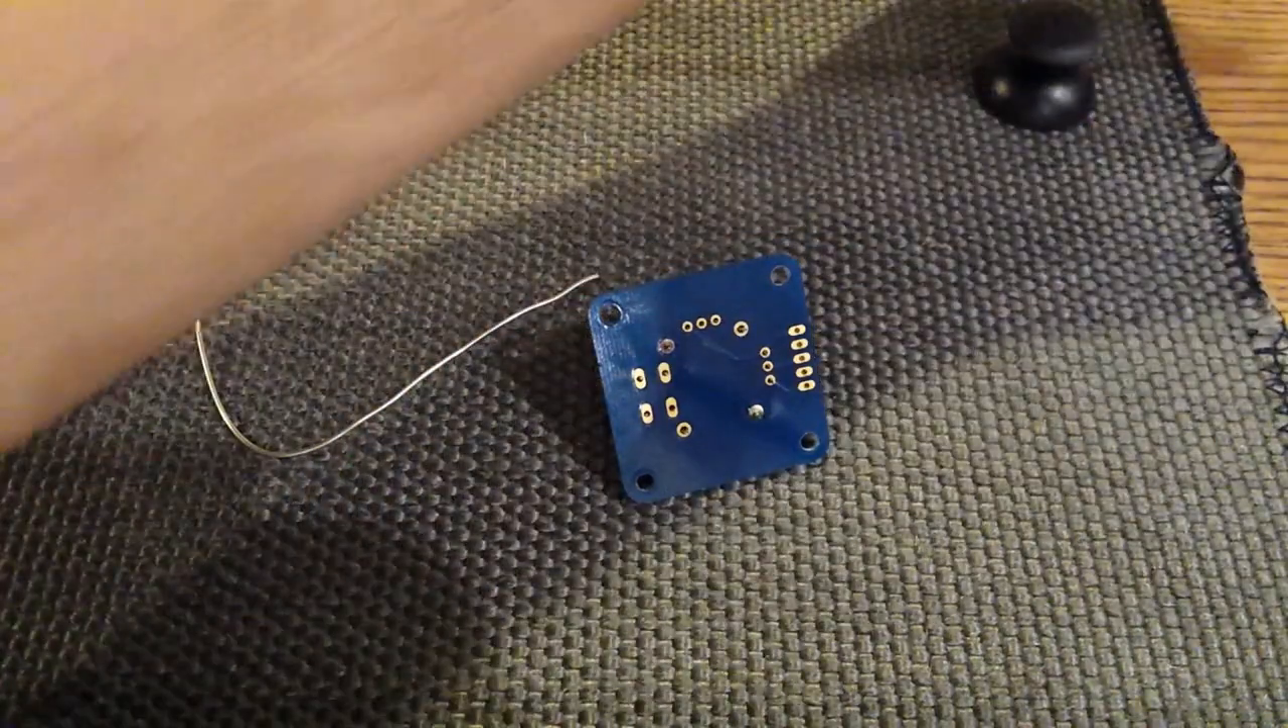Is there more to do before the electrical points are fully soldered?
Yes.